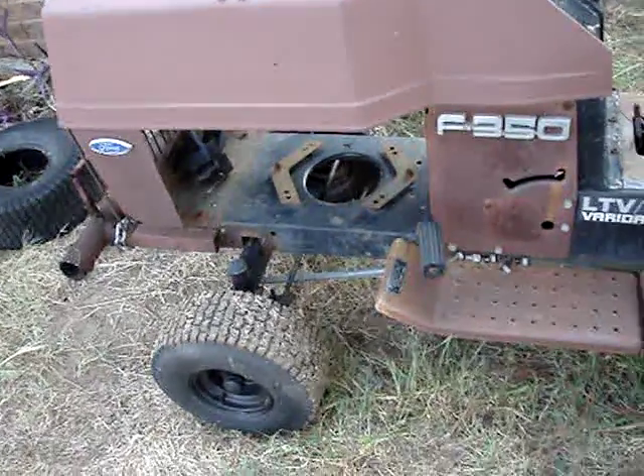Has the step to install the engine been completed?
No.